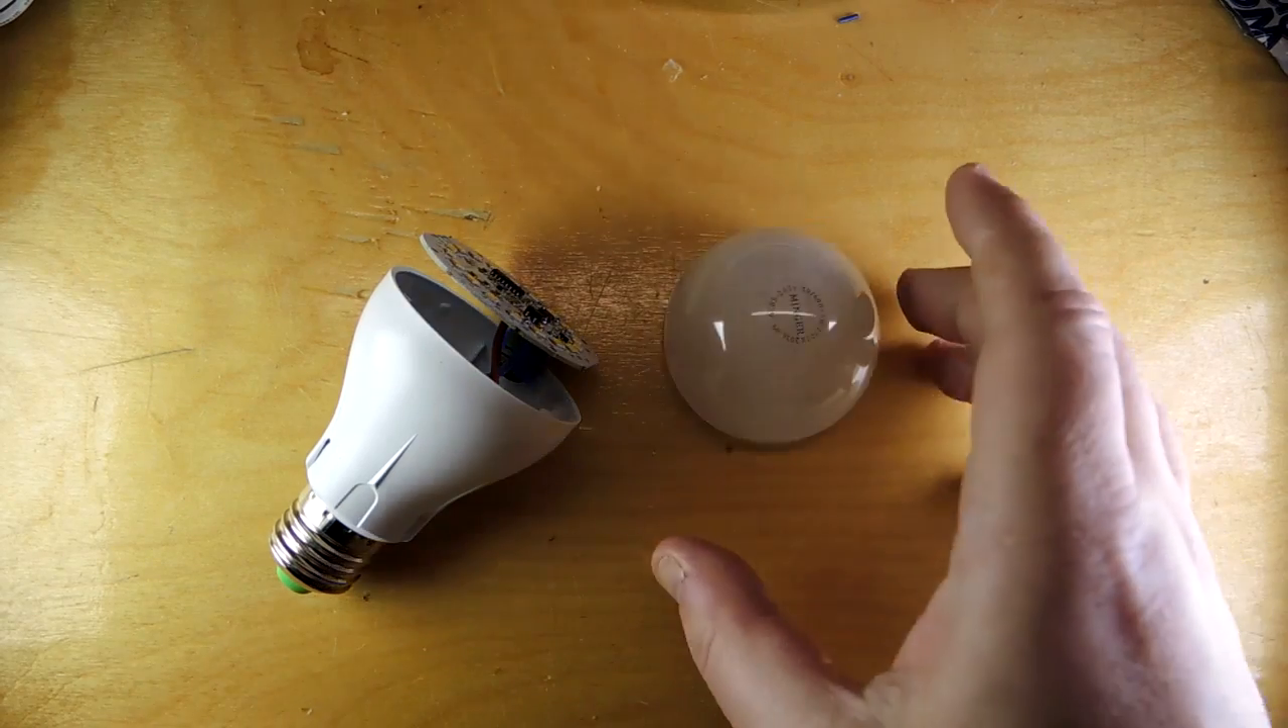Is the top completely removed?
Yes.